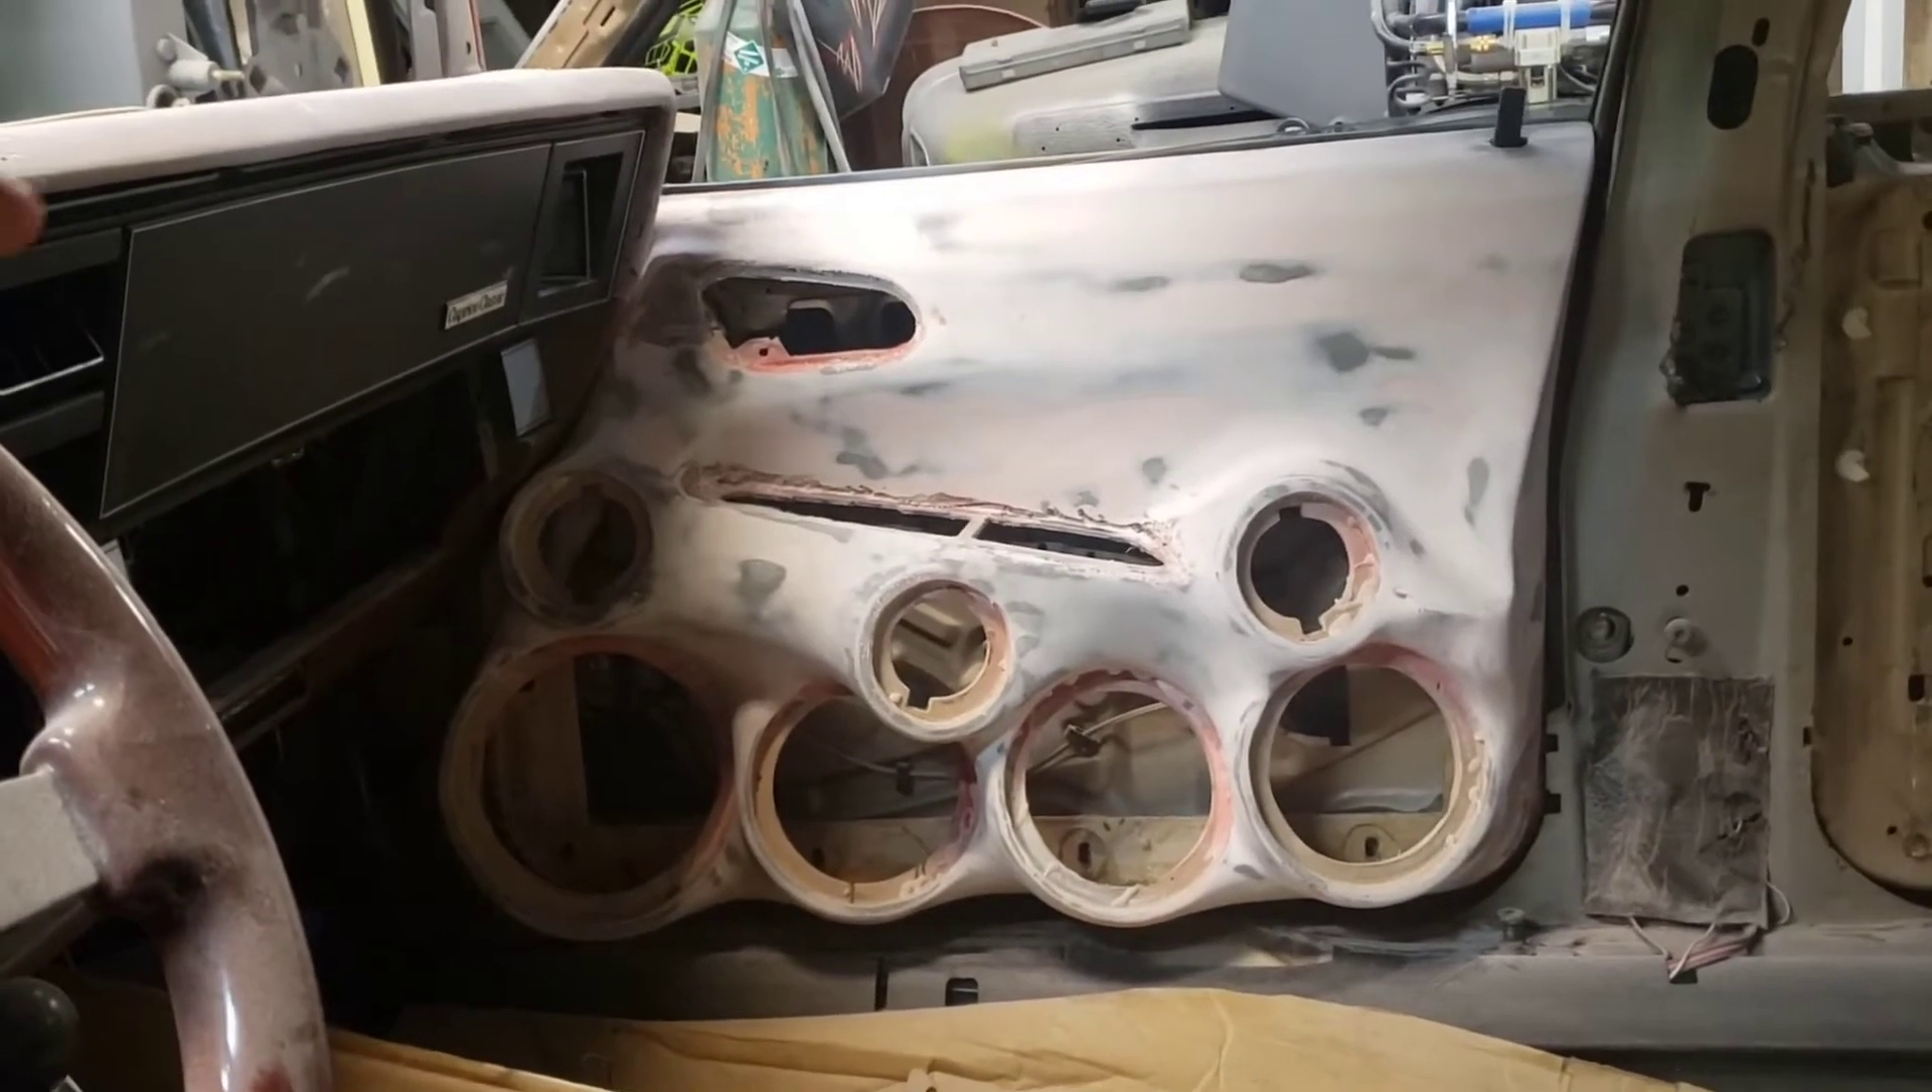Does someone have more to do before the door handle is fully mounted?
Yes.